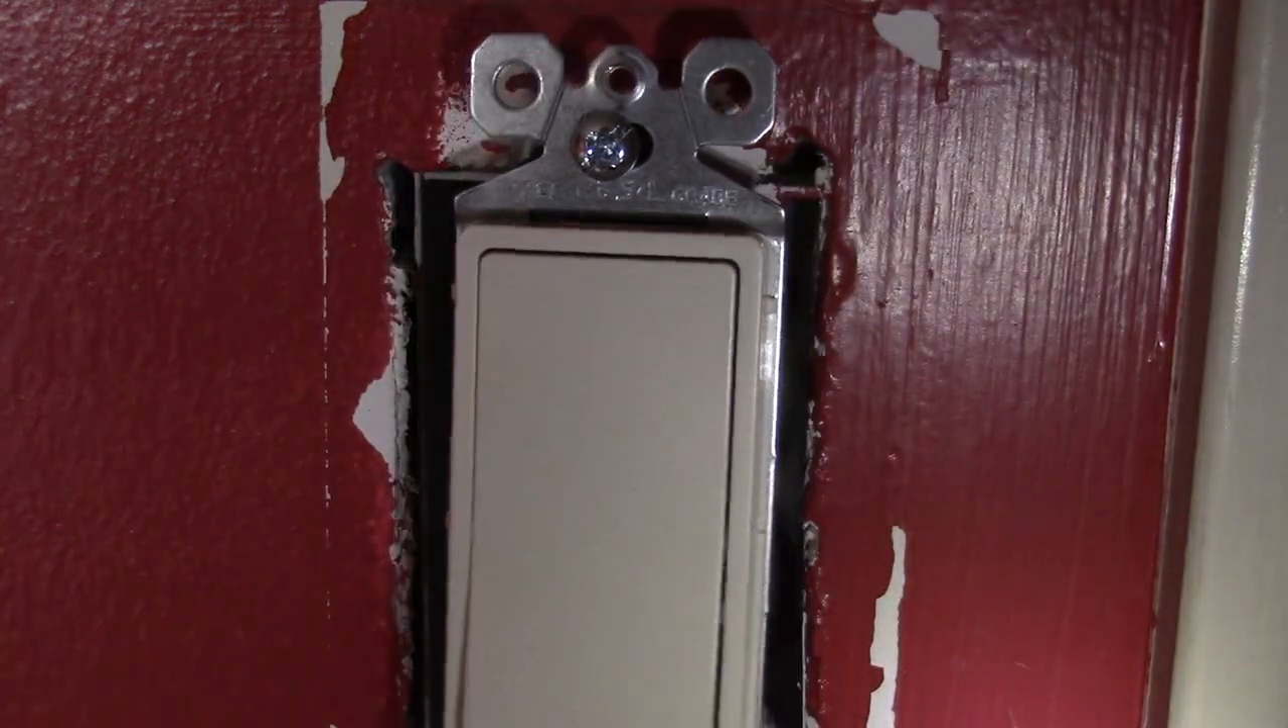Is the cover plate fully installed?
No.